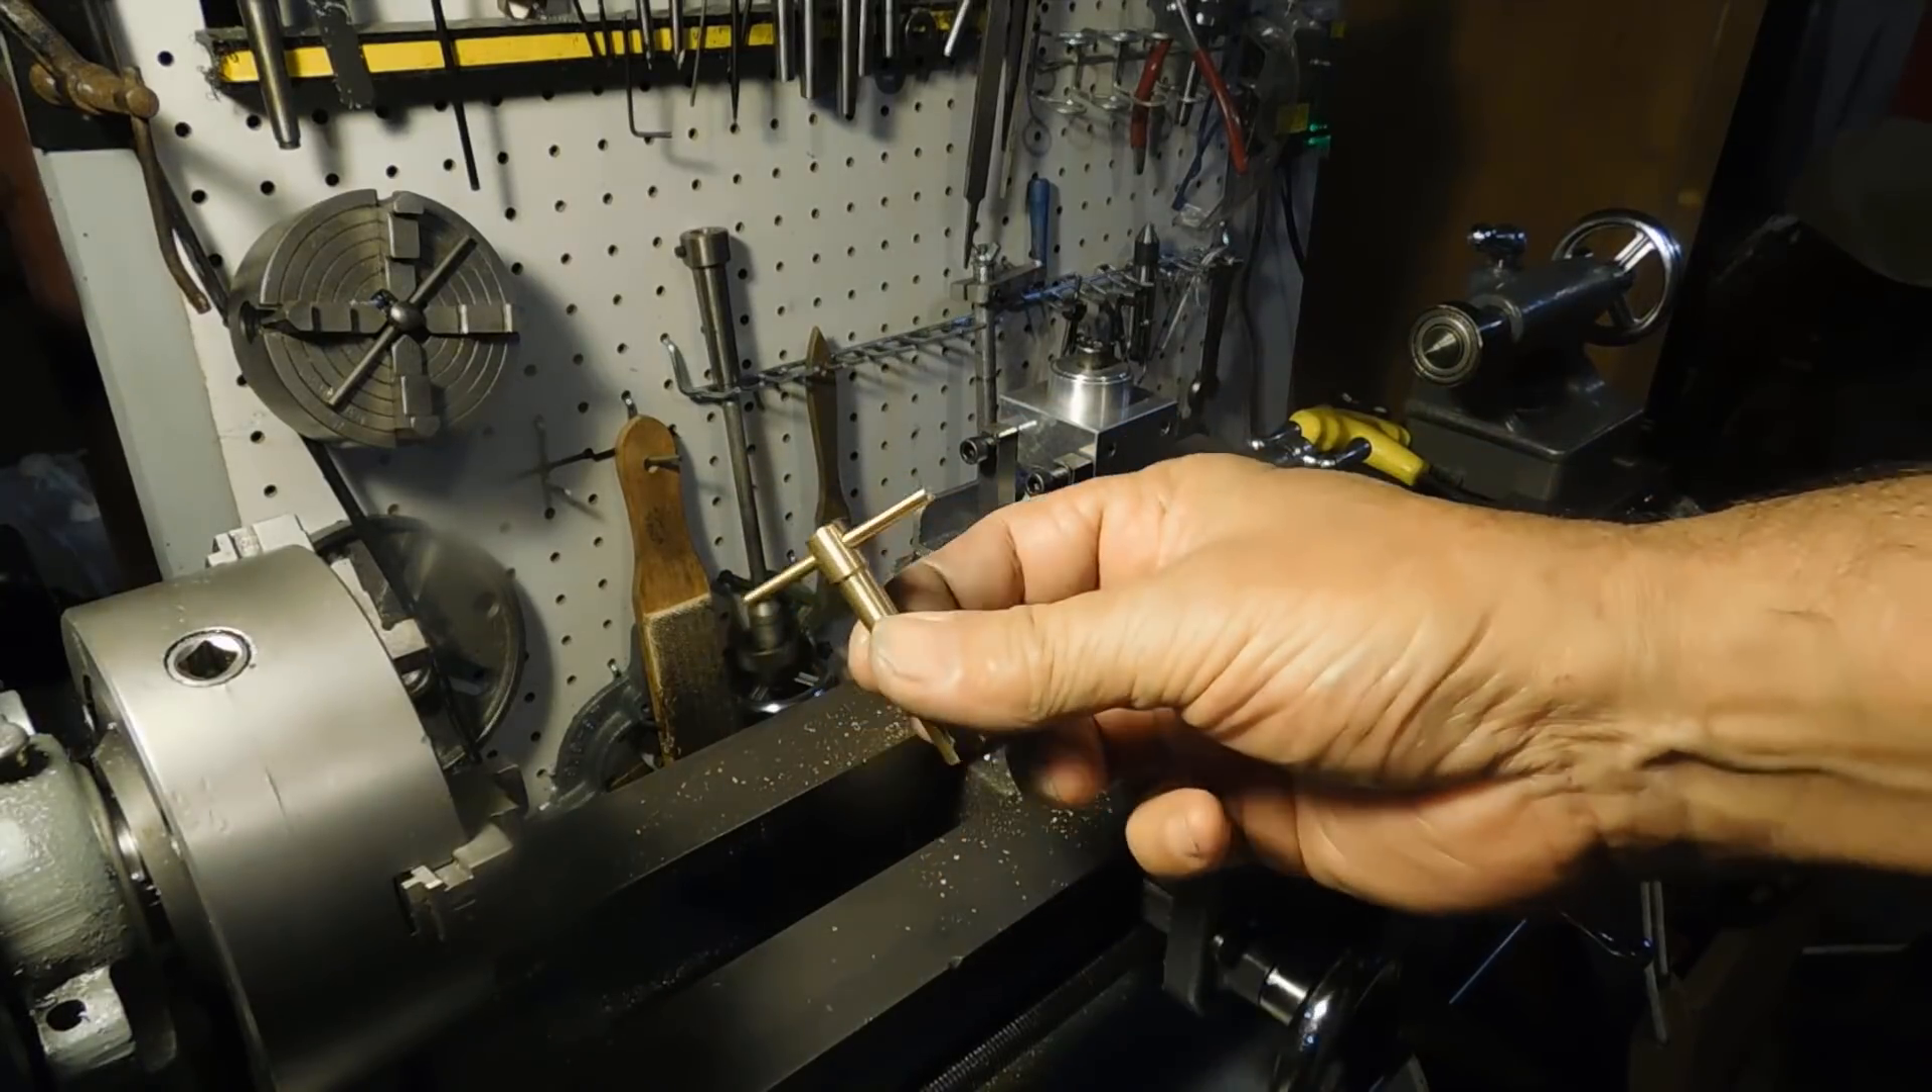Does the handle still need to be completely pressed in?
No.